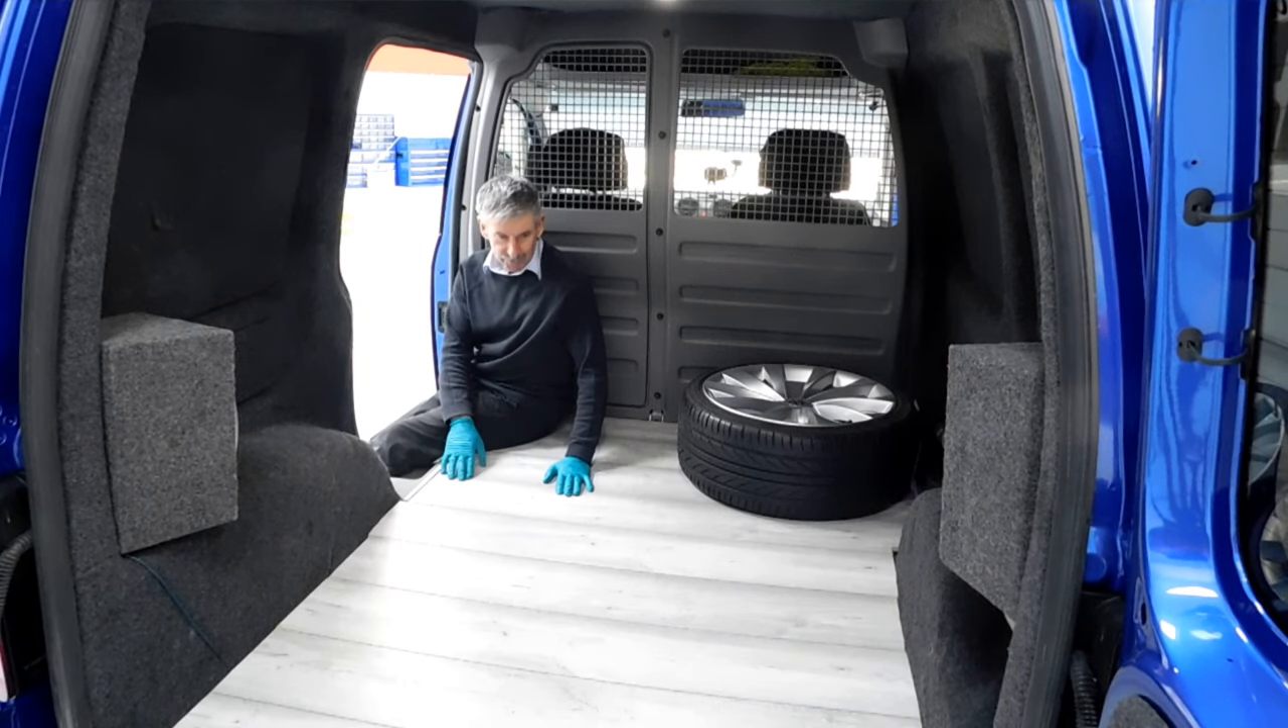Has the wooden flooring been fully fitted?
Yes.